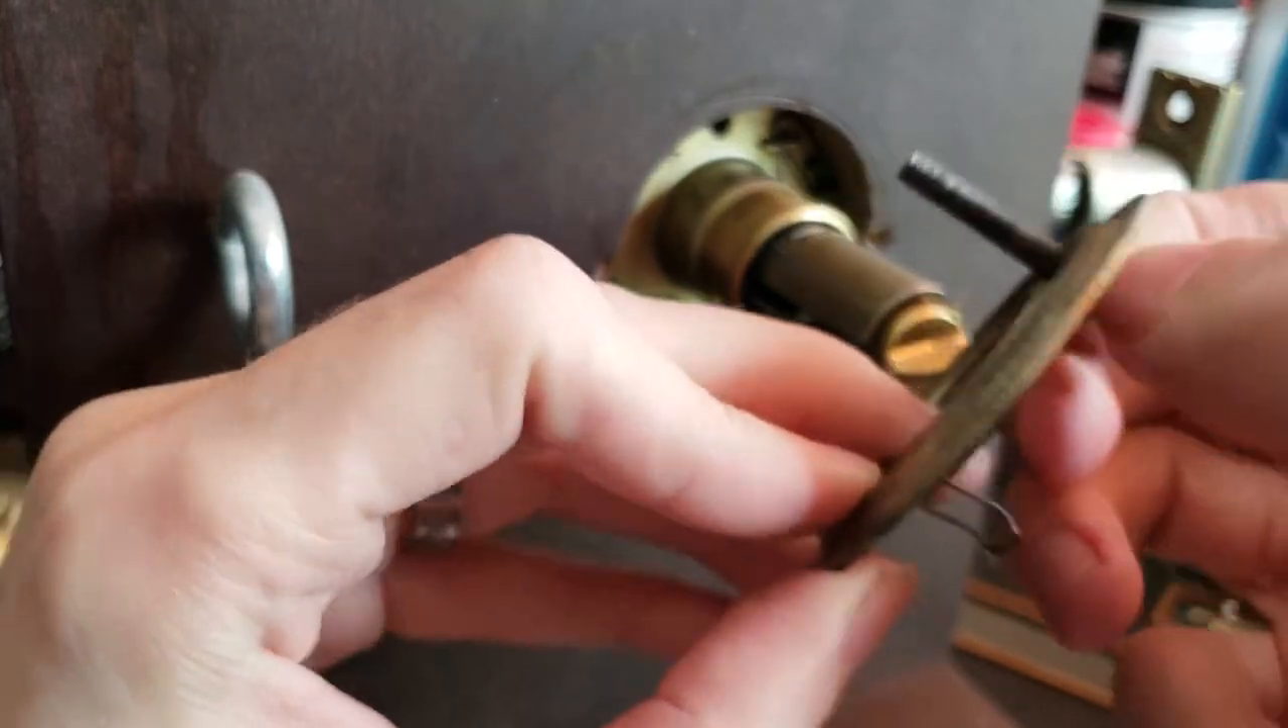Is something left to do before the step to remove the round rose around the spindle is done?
No.